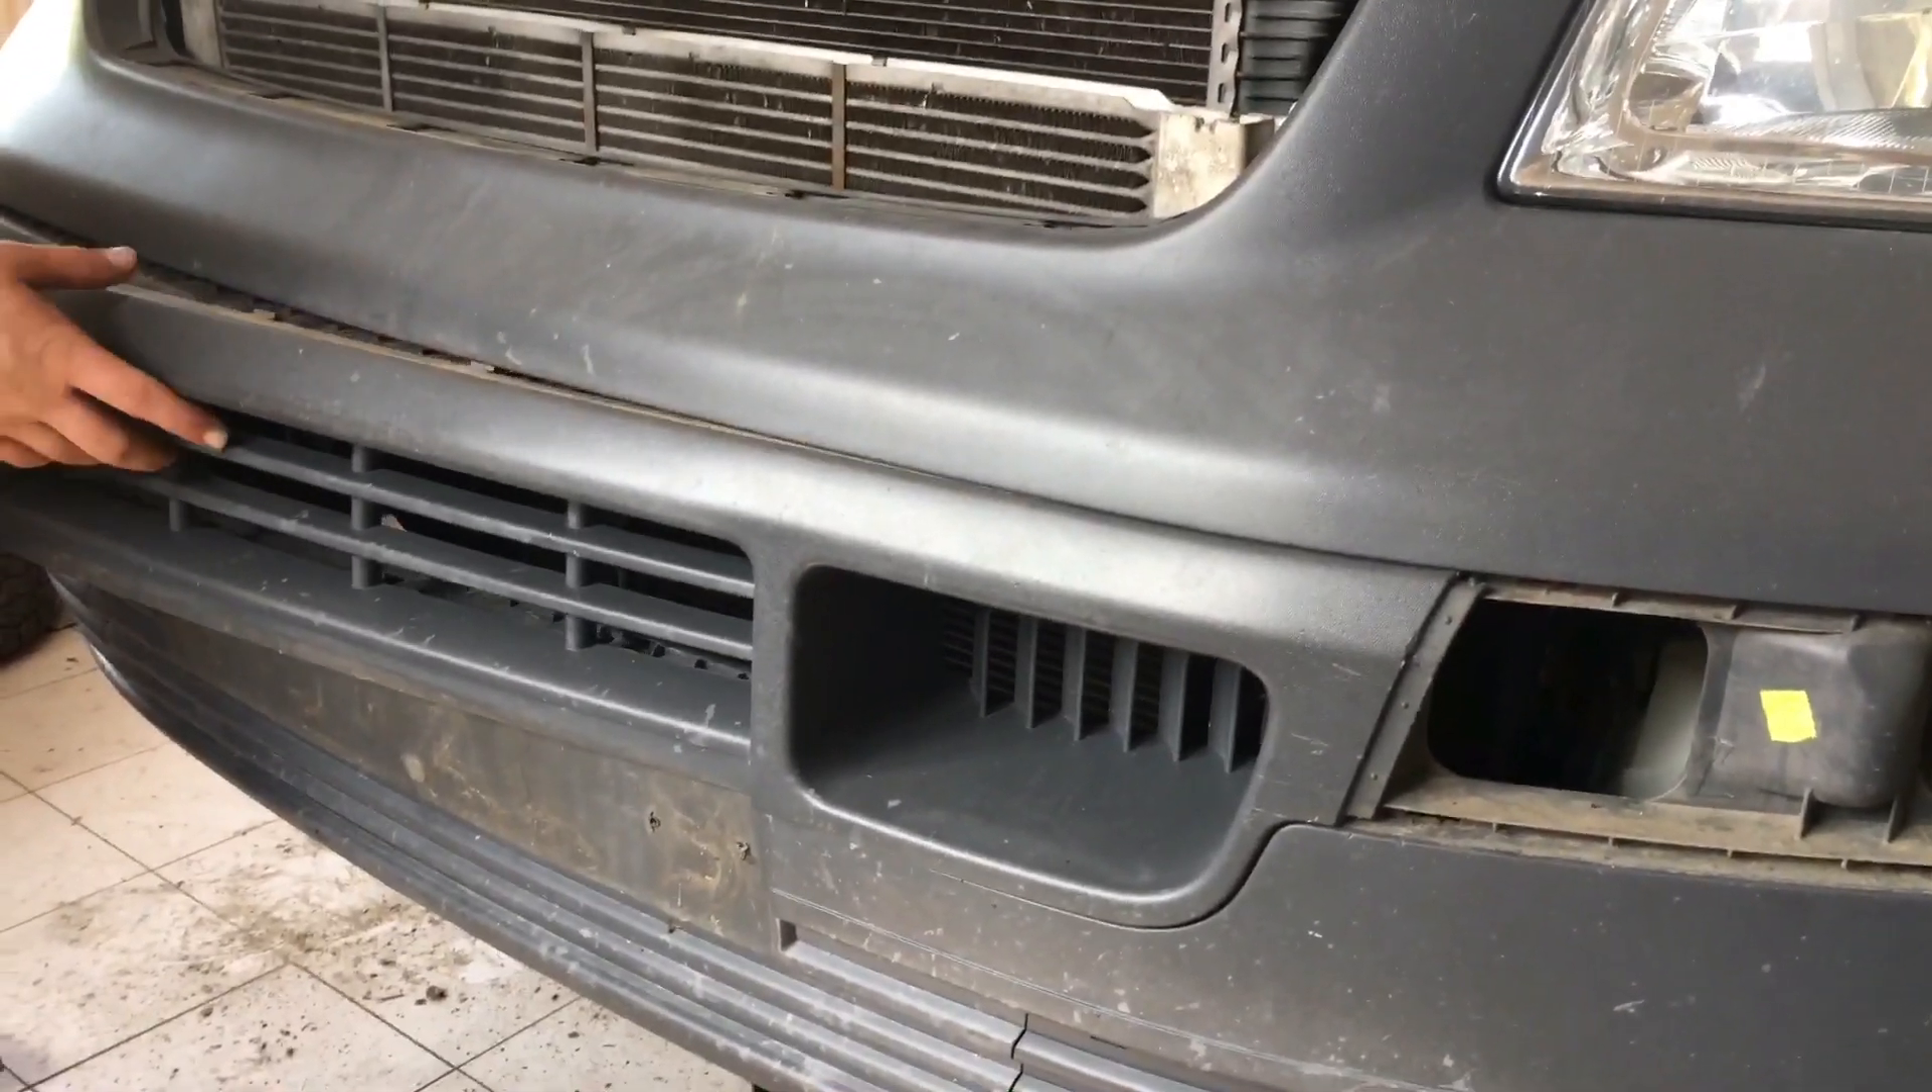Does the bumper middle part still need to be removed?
Yes.